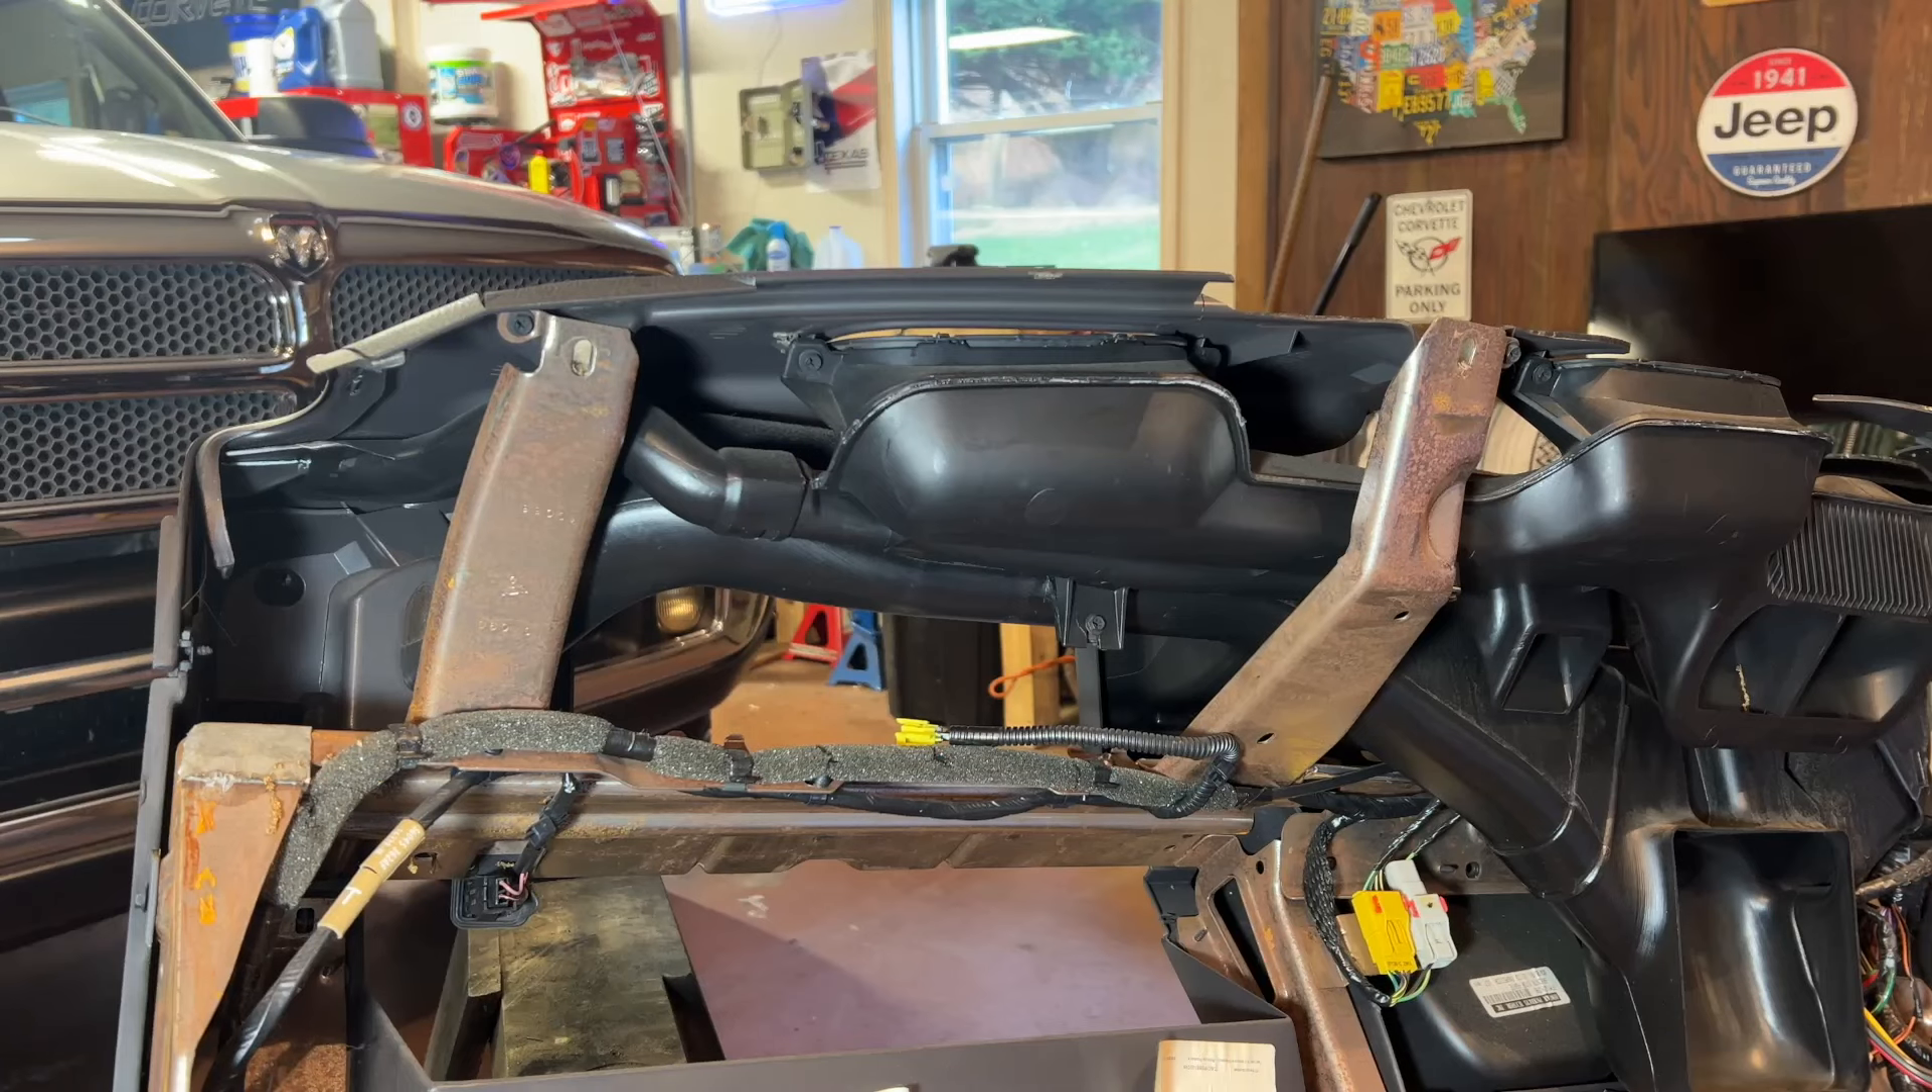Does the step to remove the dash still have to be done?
No.